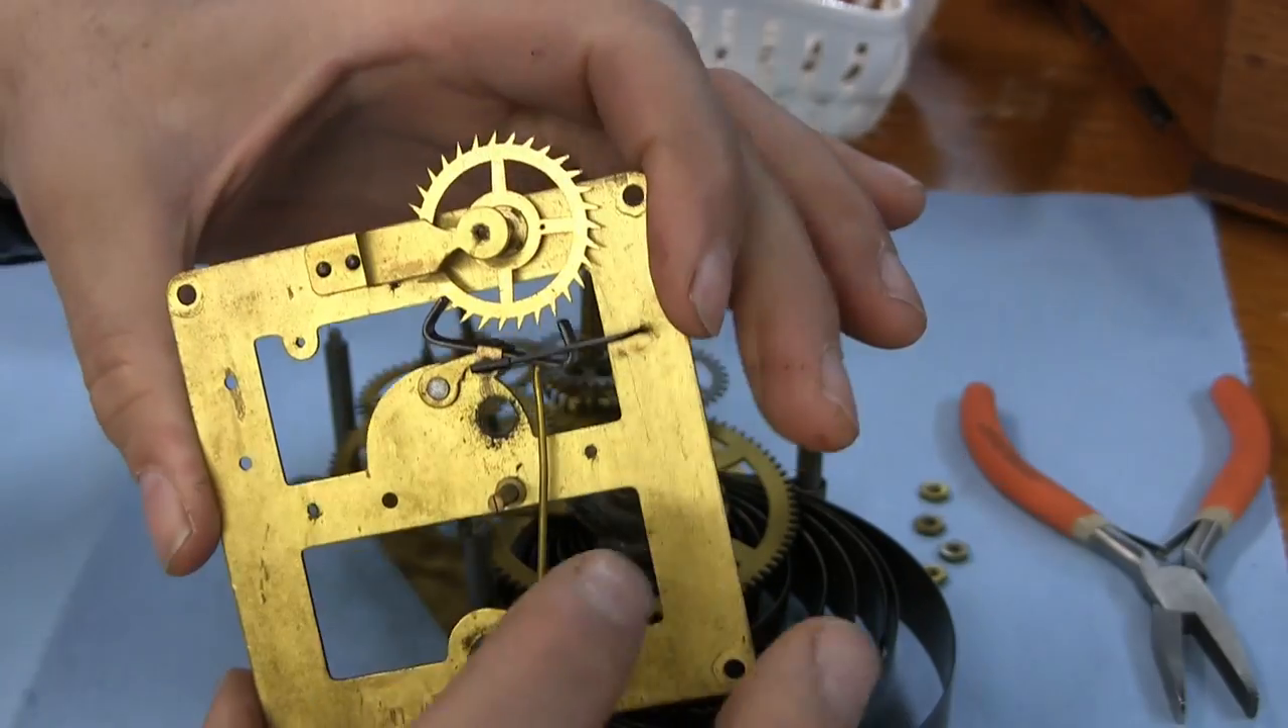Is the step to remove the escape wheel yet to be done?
Yes.